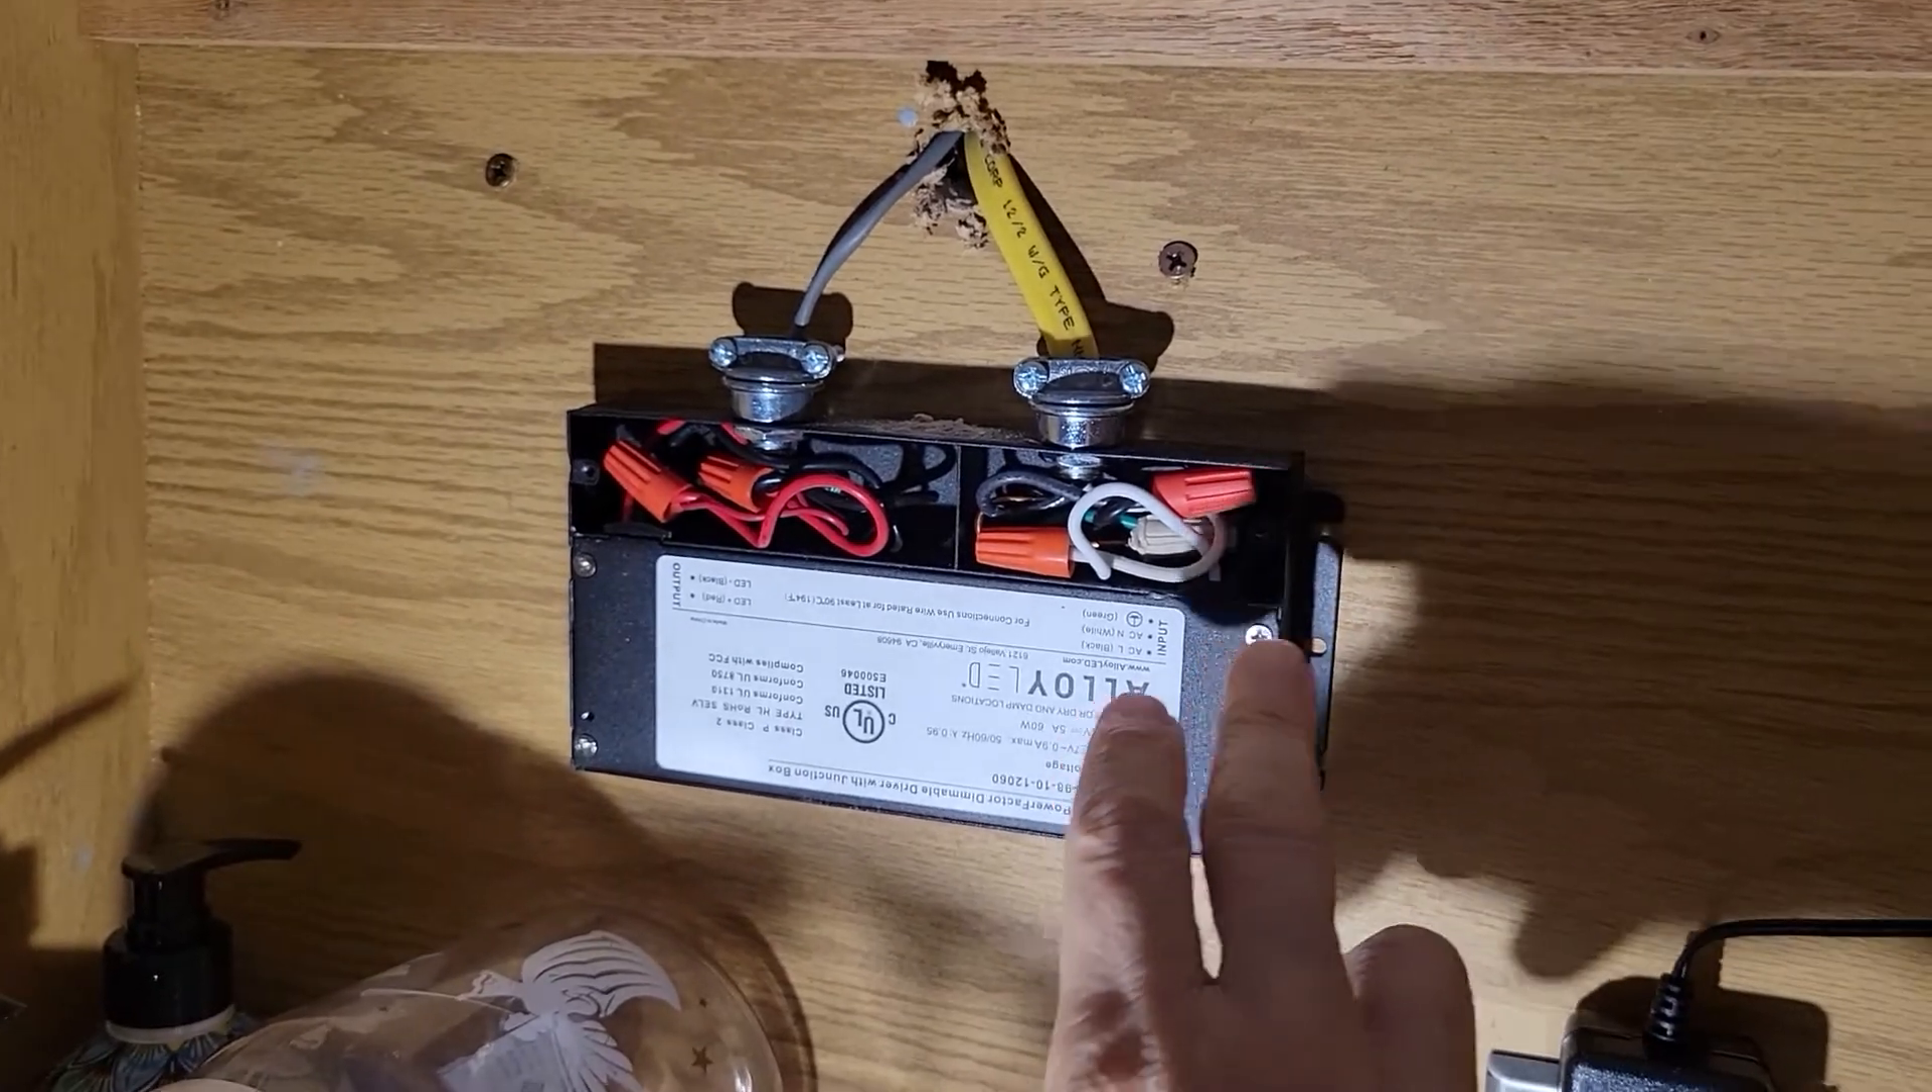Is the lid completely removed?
Yes.